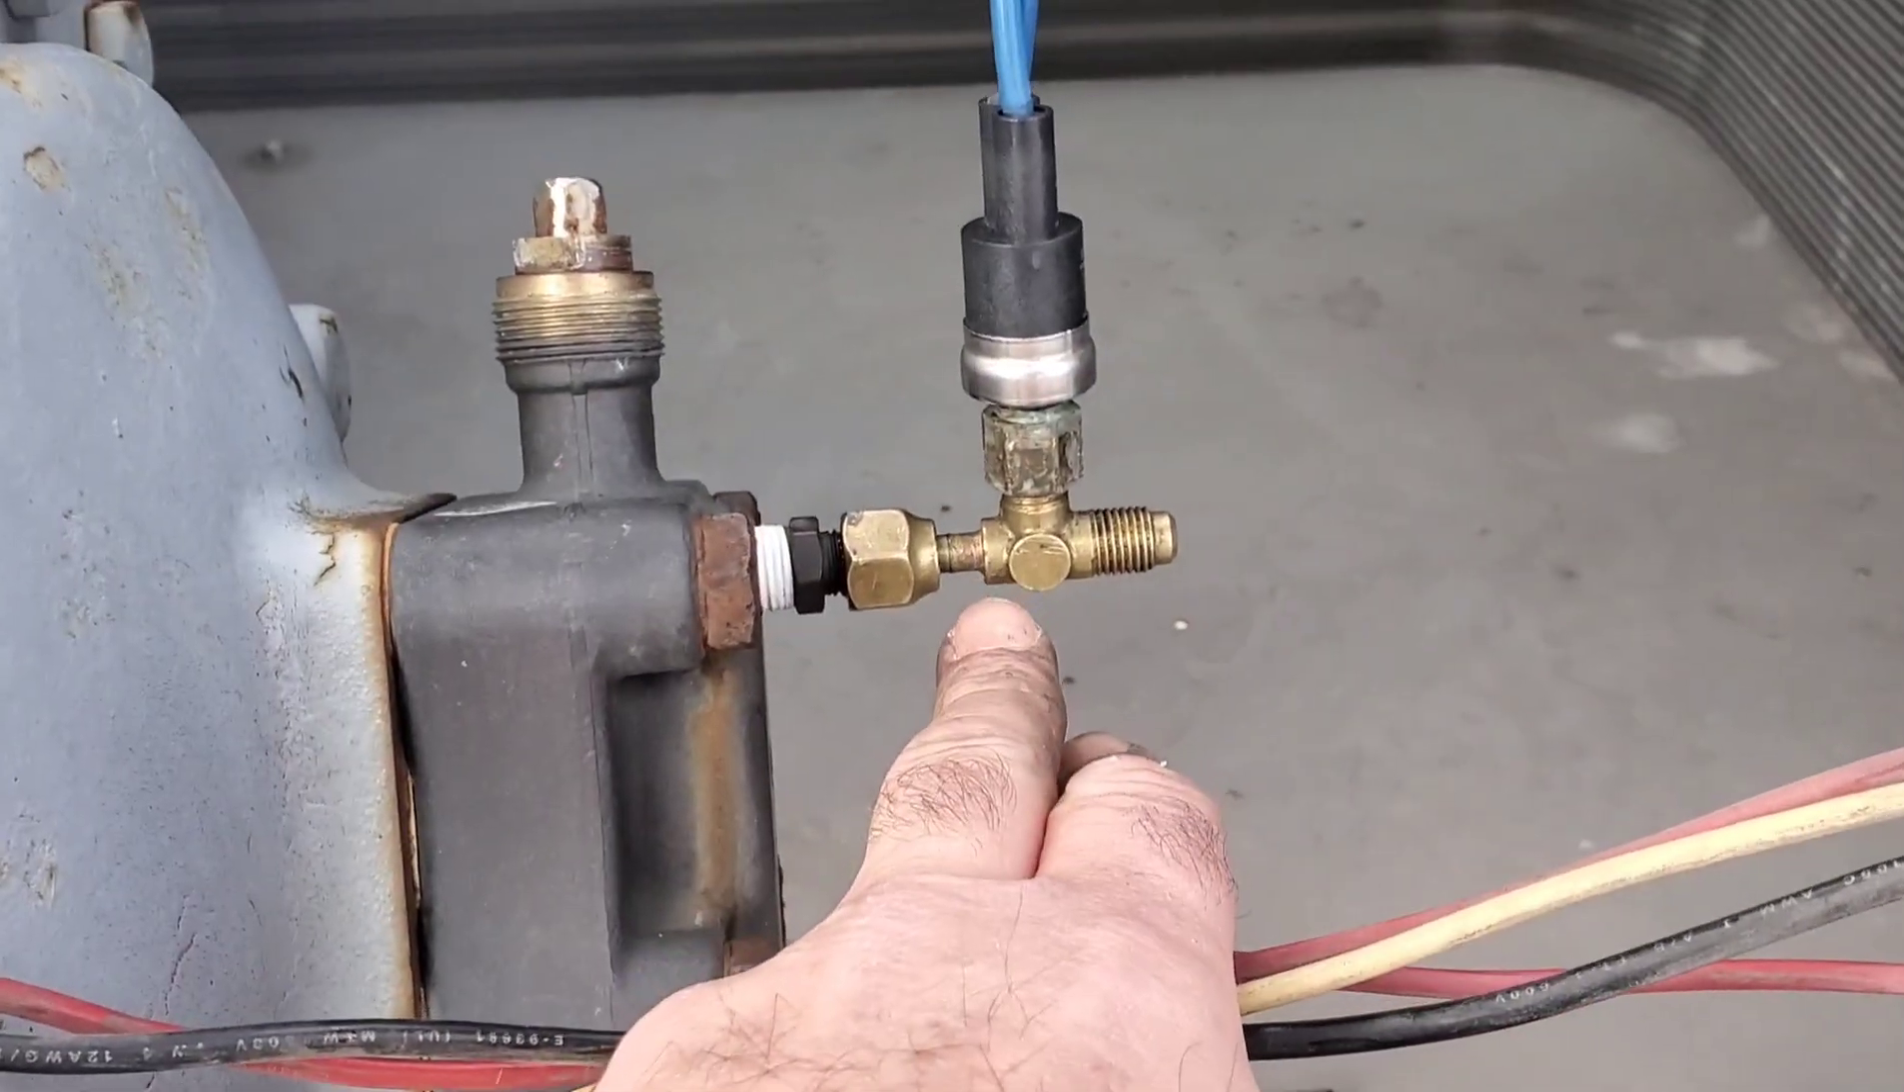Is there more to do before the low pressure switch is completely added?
No.